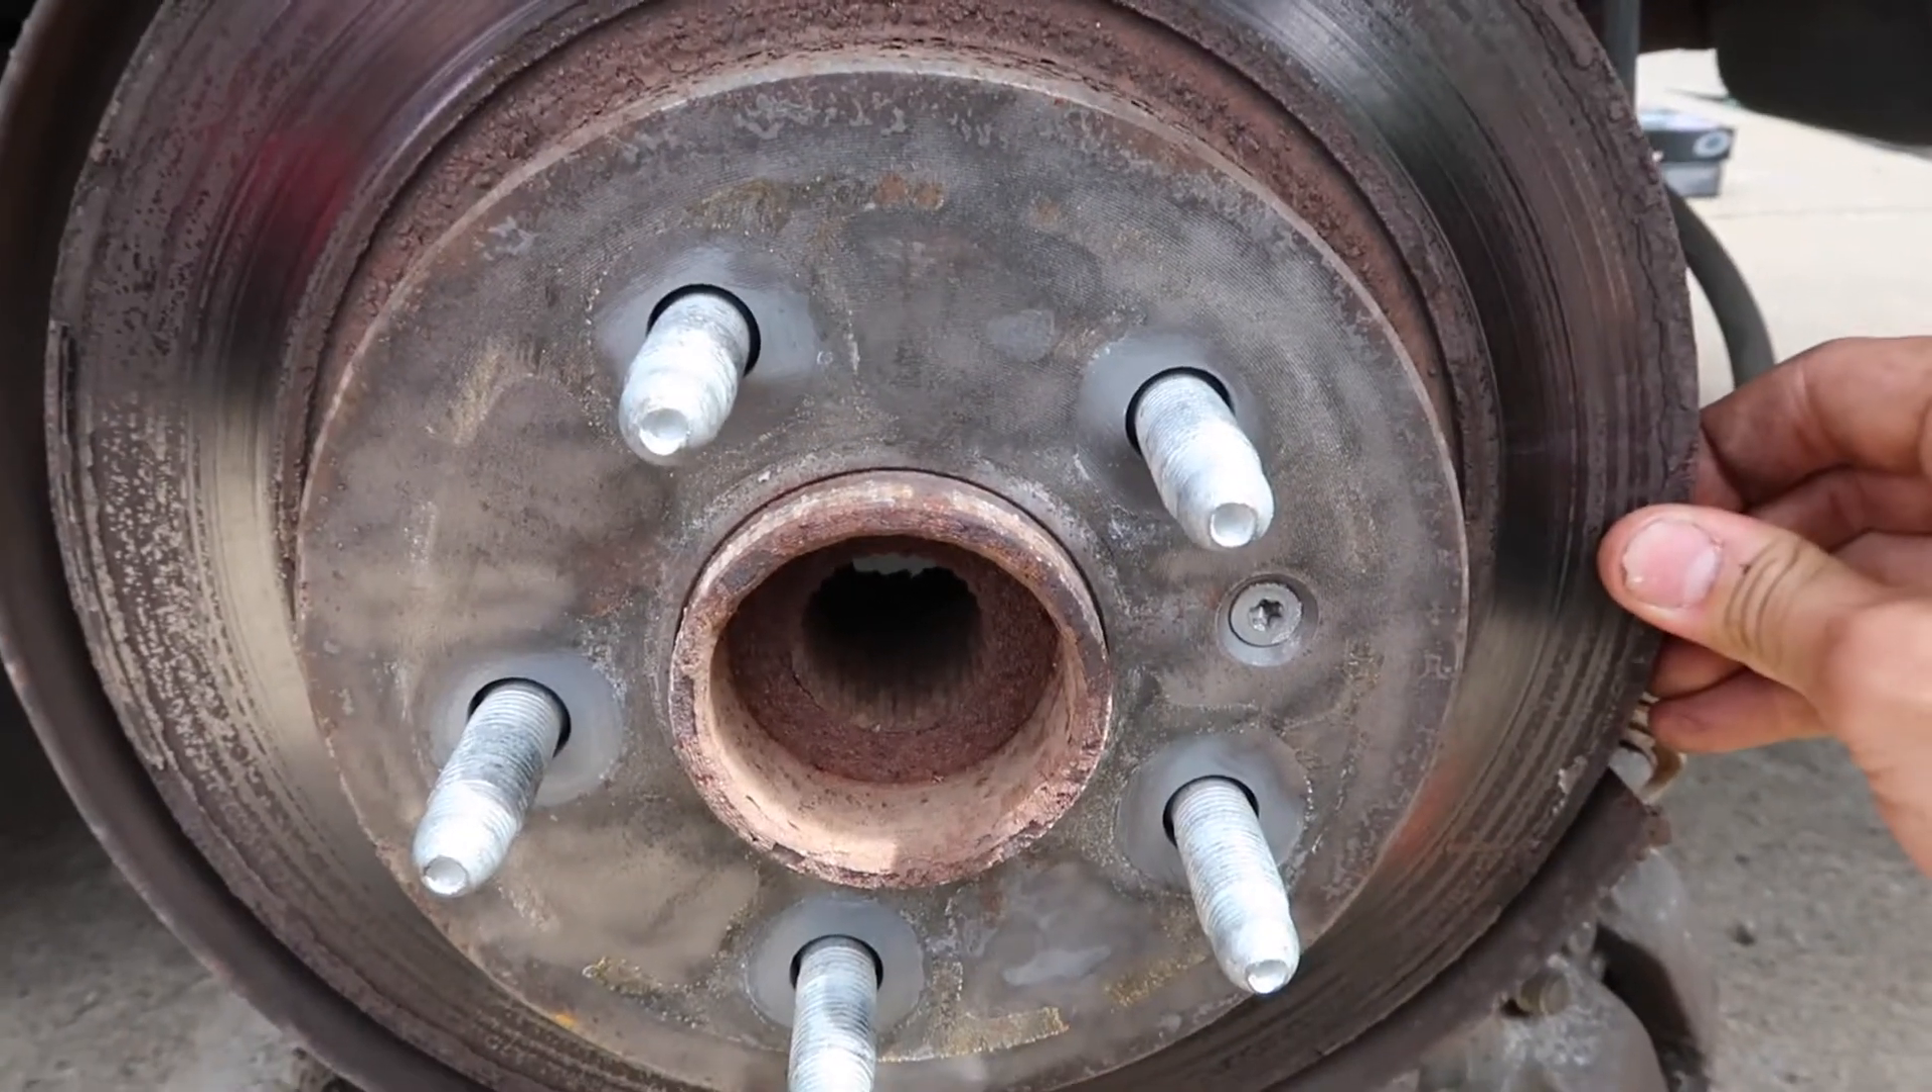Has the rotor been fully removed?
No.